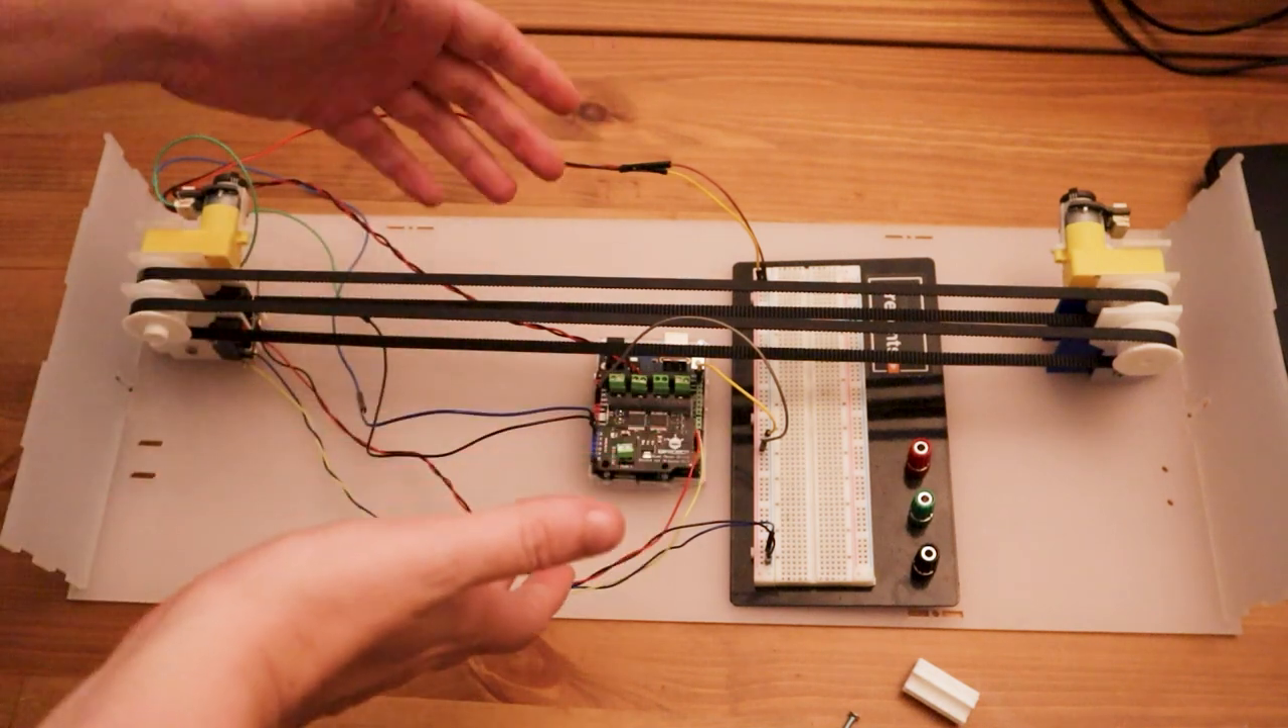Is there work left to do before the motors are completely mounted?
No.